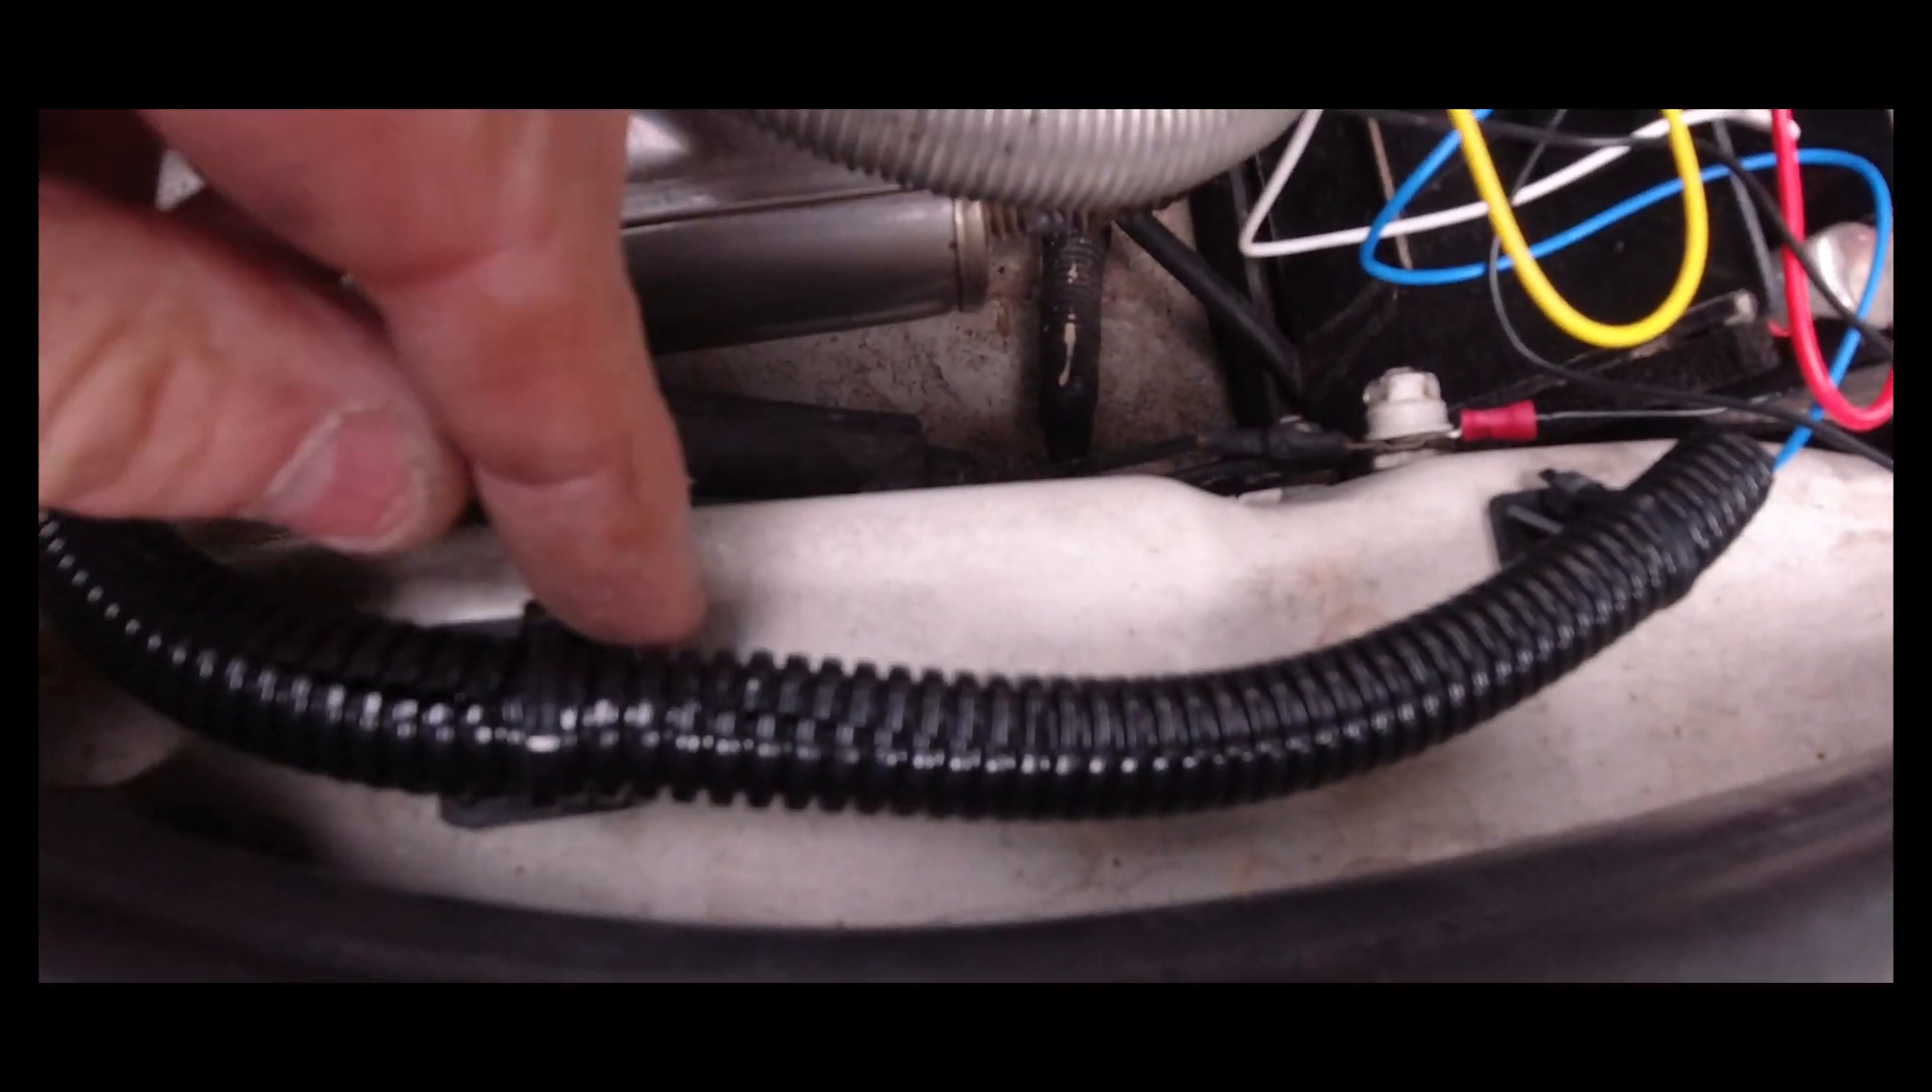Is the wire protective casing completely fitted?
Yes.